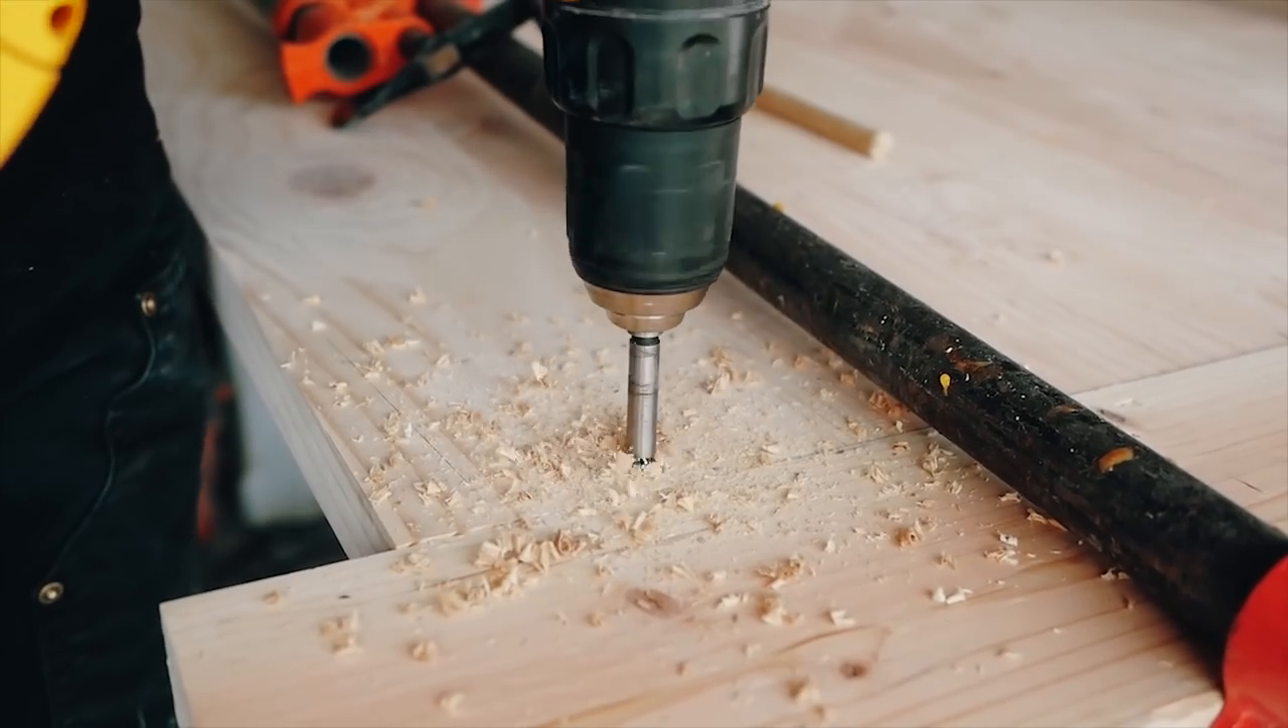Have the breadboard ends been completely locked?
No.